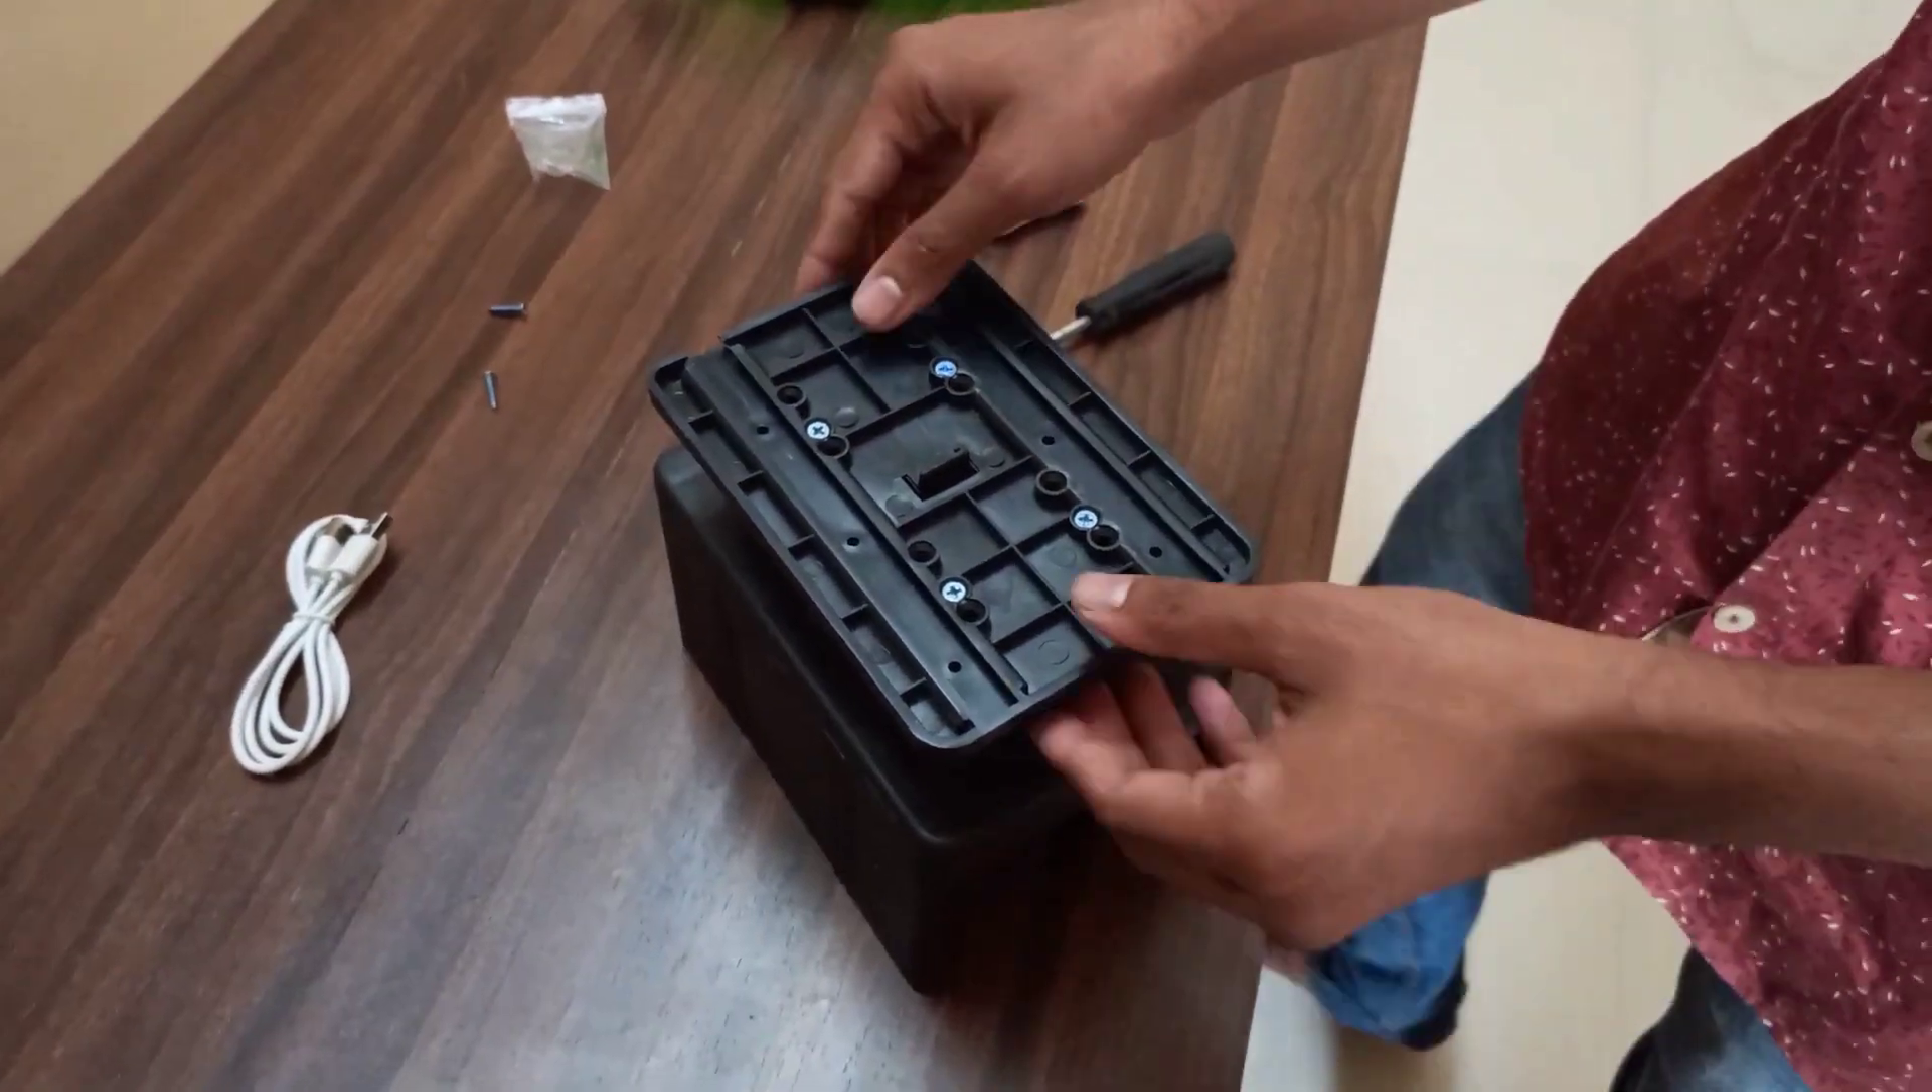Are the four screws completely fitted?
Yes.